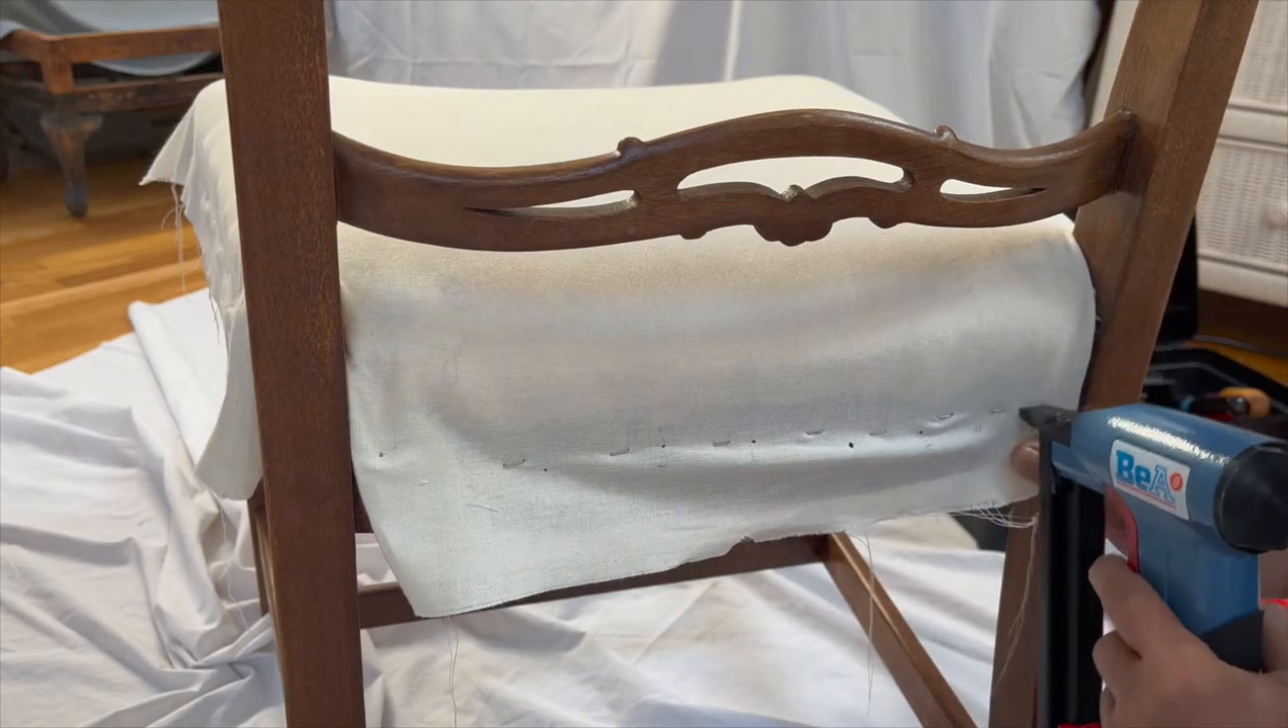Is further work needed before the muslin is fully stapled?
Yes.